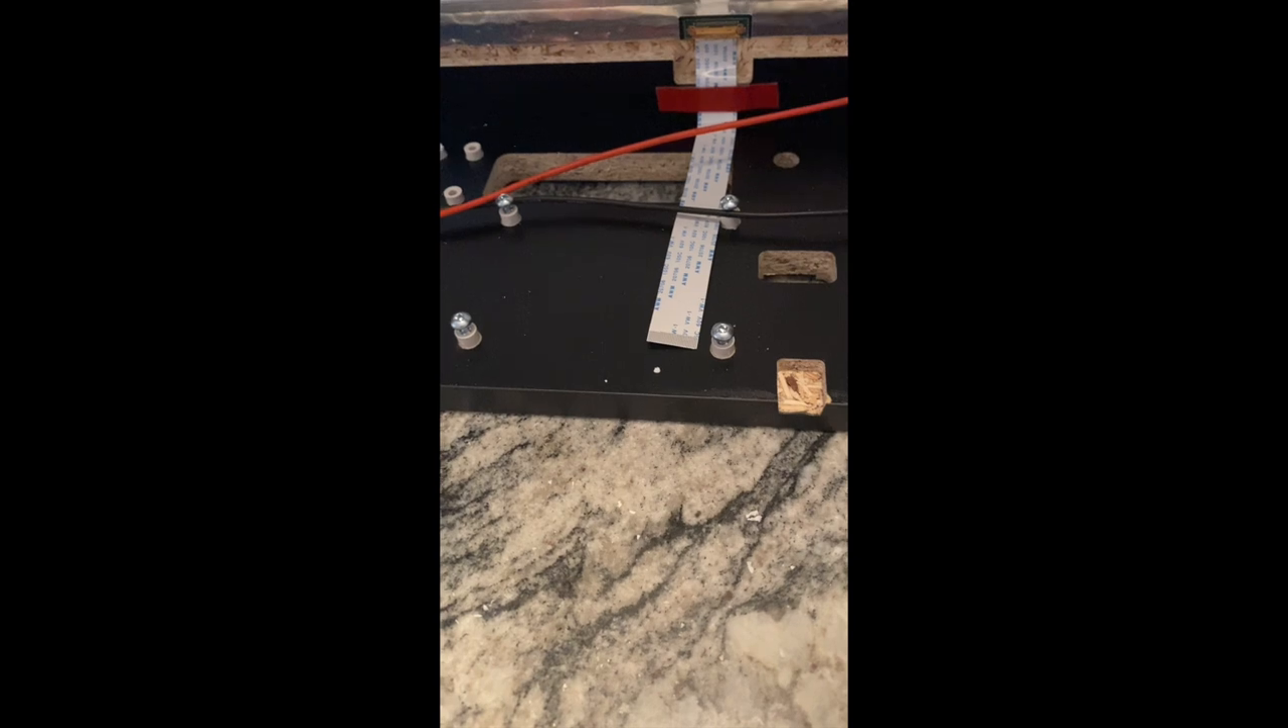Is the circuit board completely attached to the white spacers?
No.